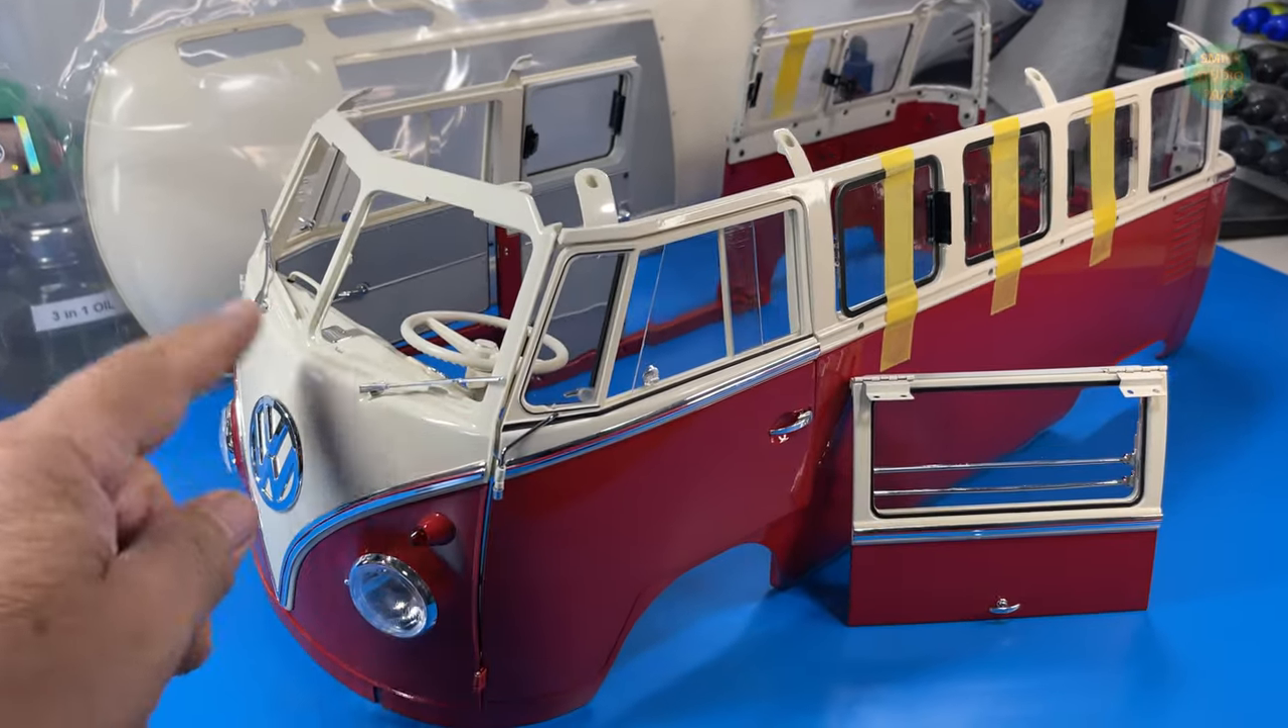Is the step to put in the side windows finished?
Yes.